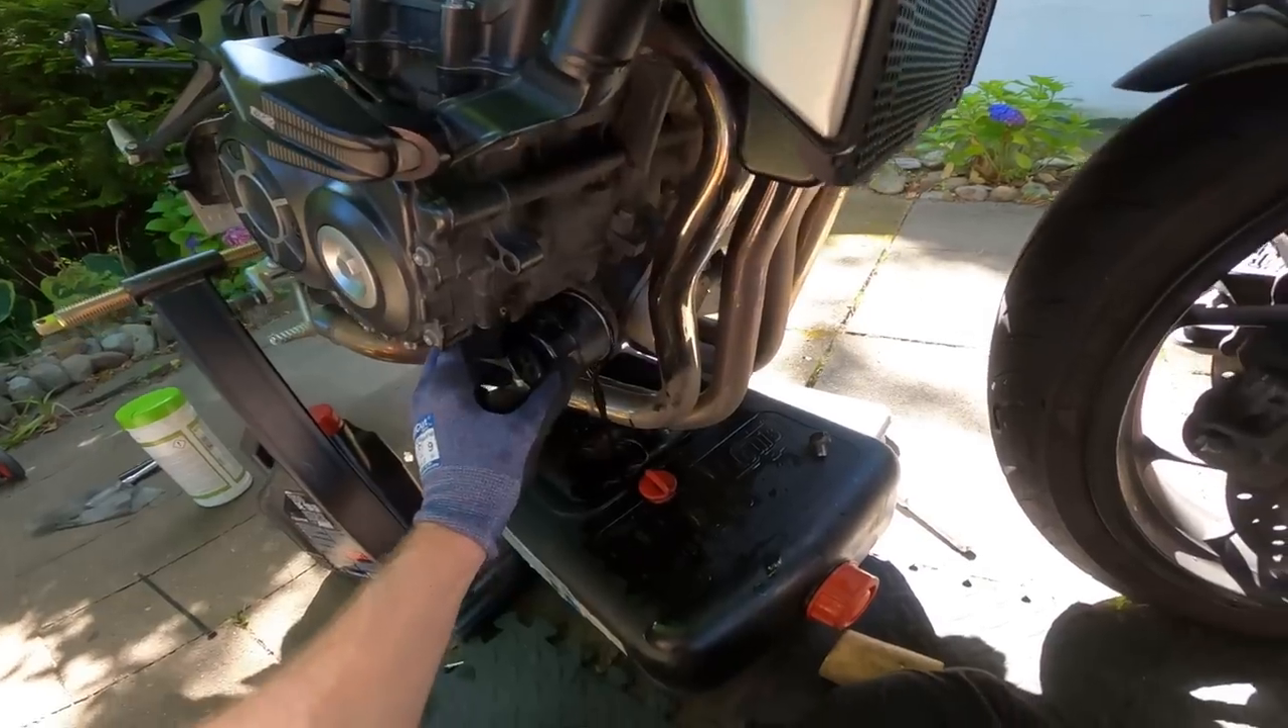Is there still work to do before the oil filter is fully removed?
Yes.